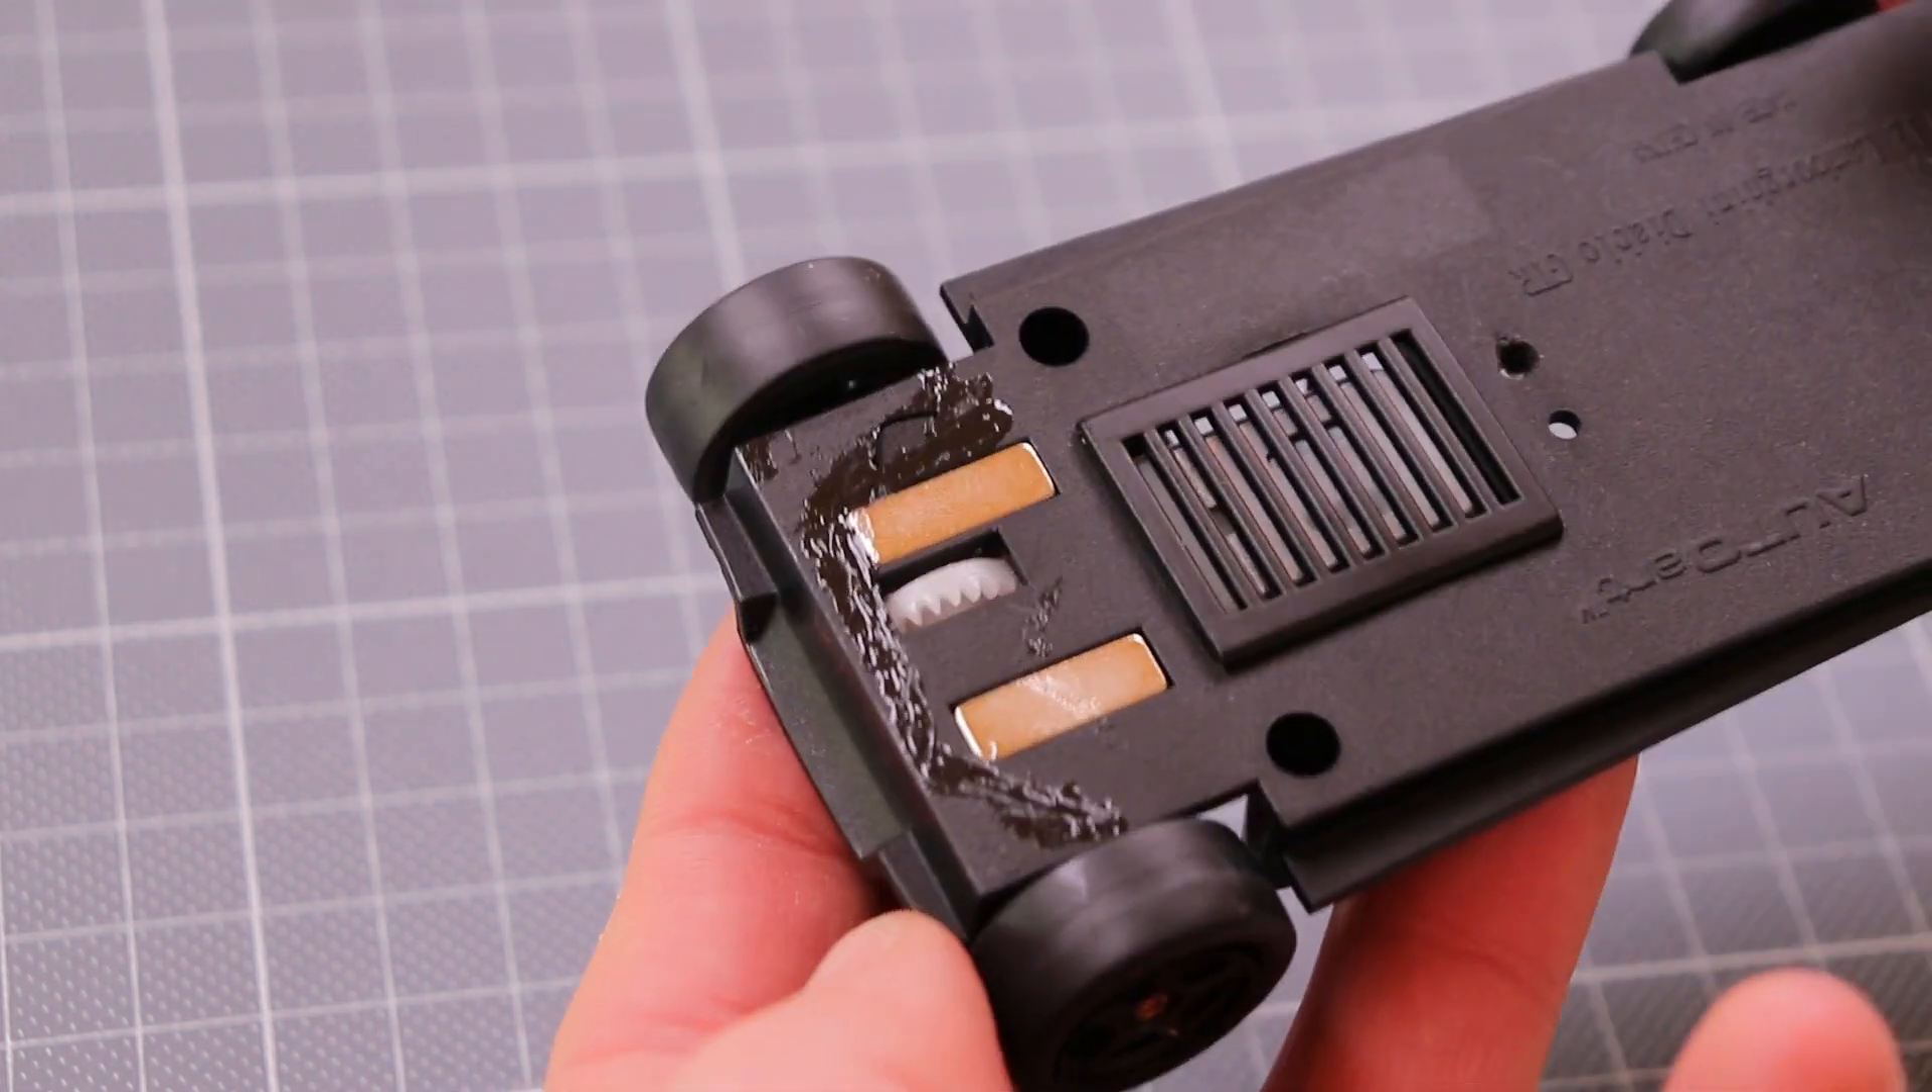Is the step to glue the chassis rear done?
Yes.